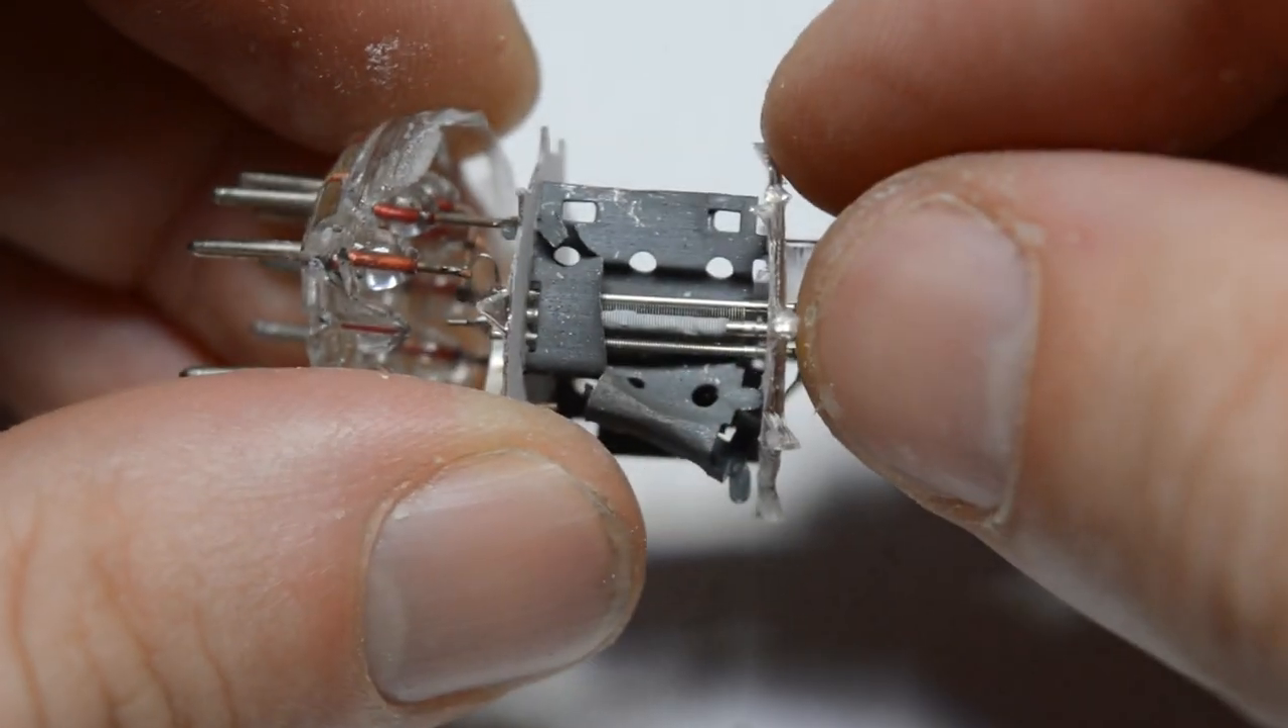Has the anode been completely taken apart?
No.